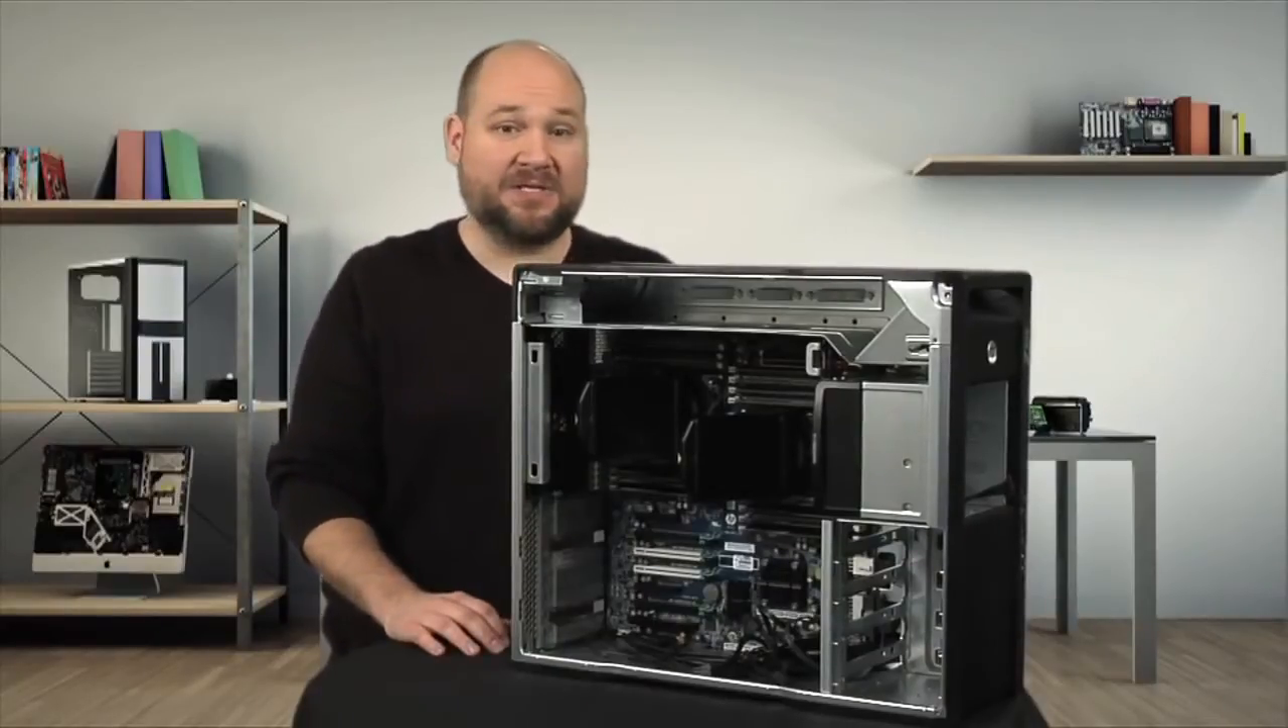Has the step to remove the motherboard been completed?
No.